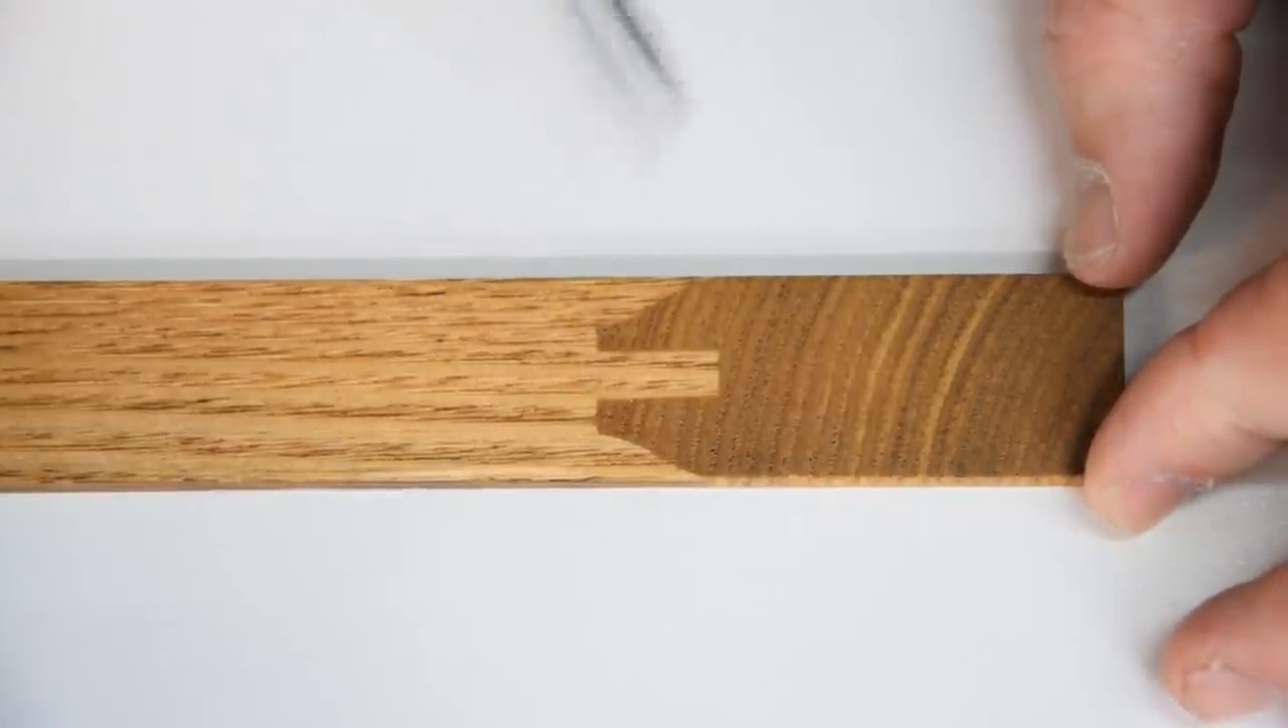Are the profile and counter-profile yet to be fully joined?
No.